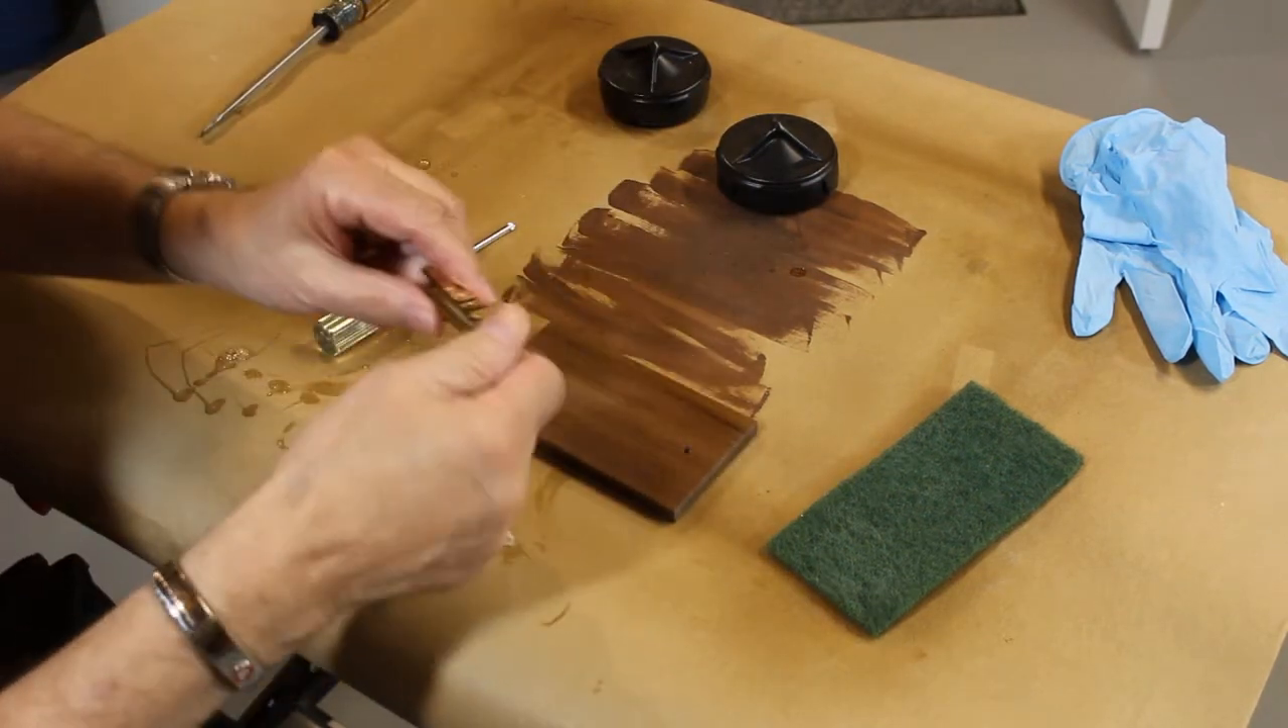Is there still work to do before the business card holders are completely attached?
Yes.